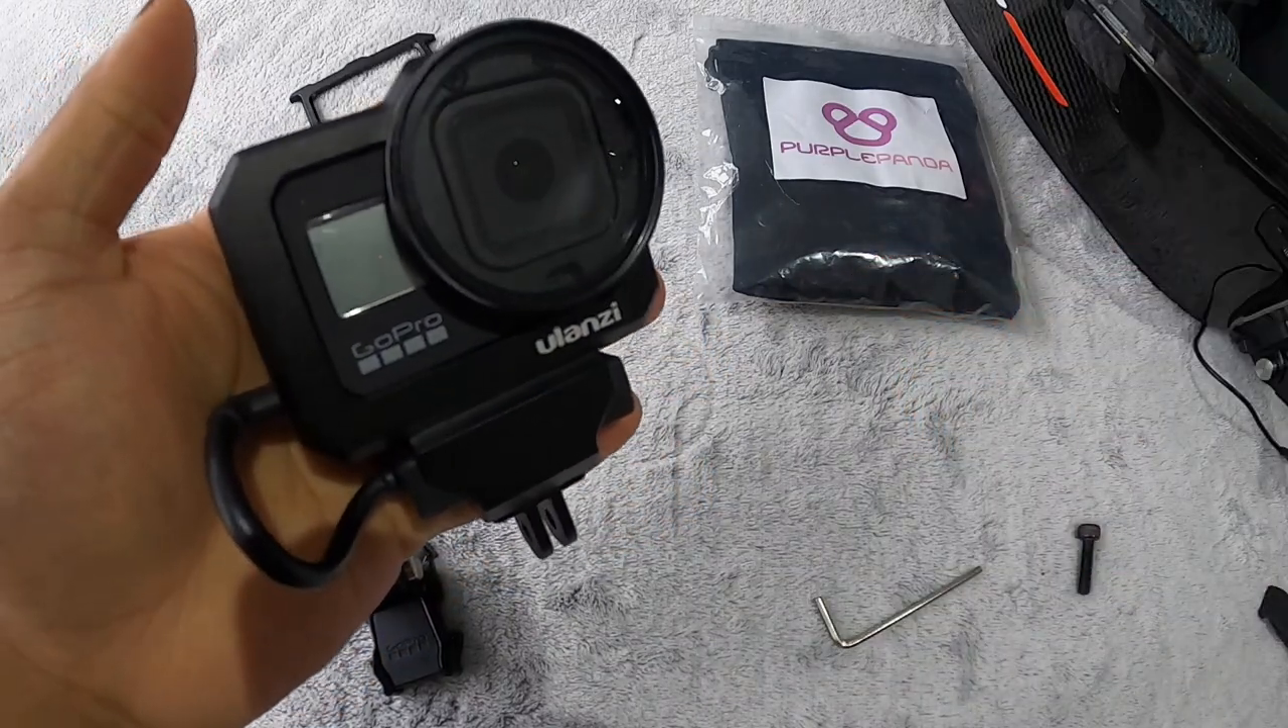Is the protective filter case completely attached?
Yes.